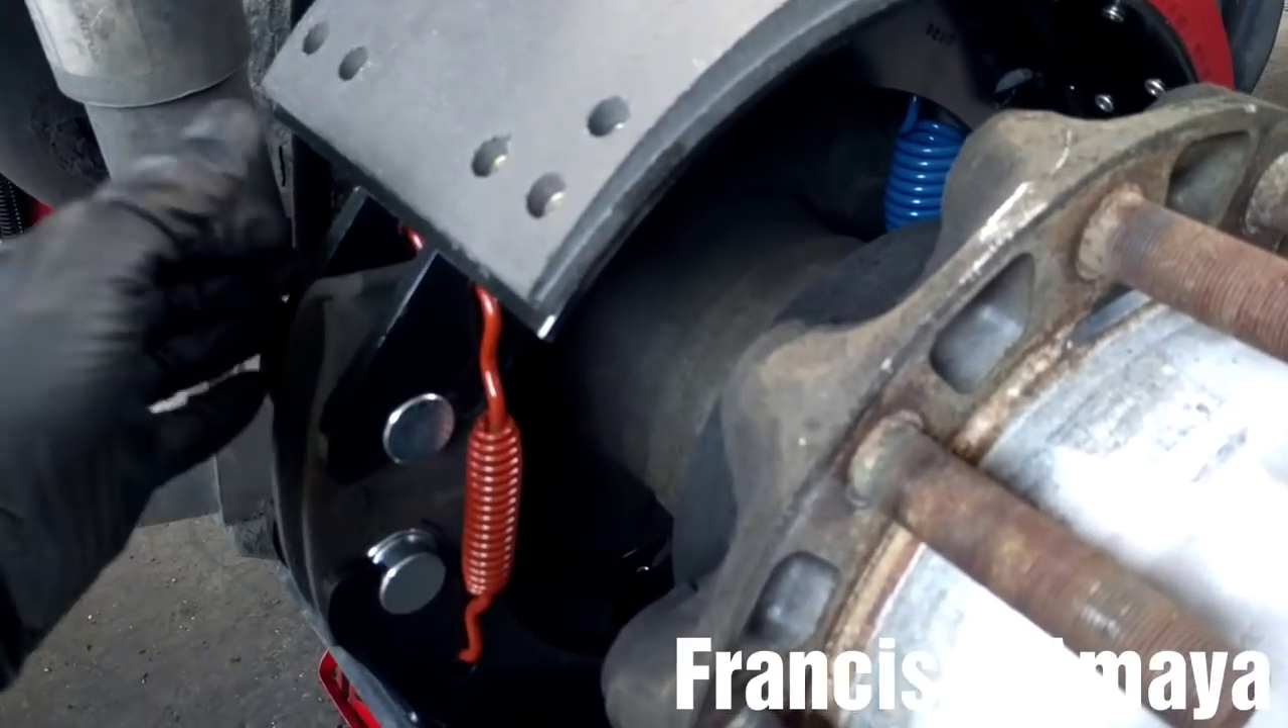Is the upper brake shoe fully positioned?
Yes.